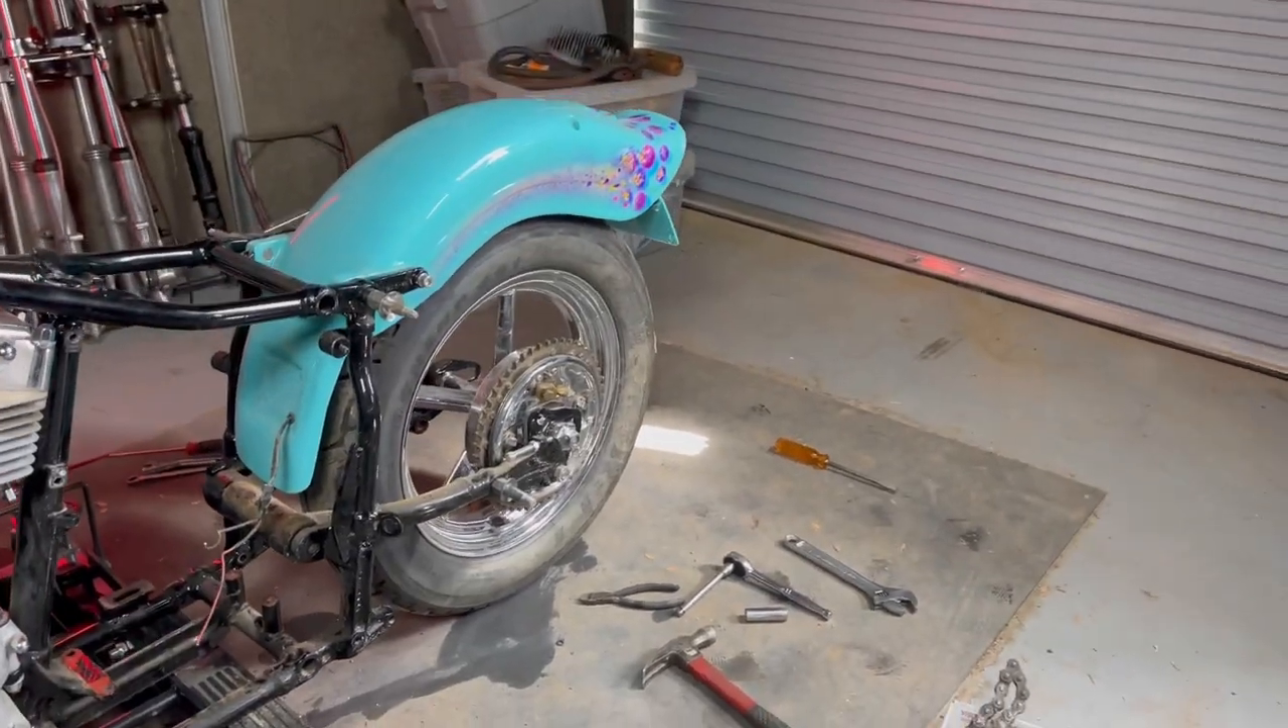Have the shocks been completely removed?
Yes.